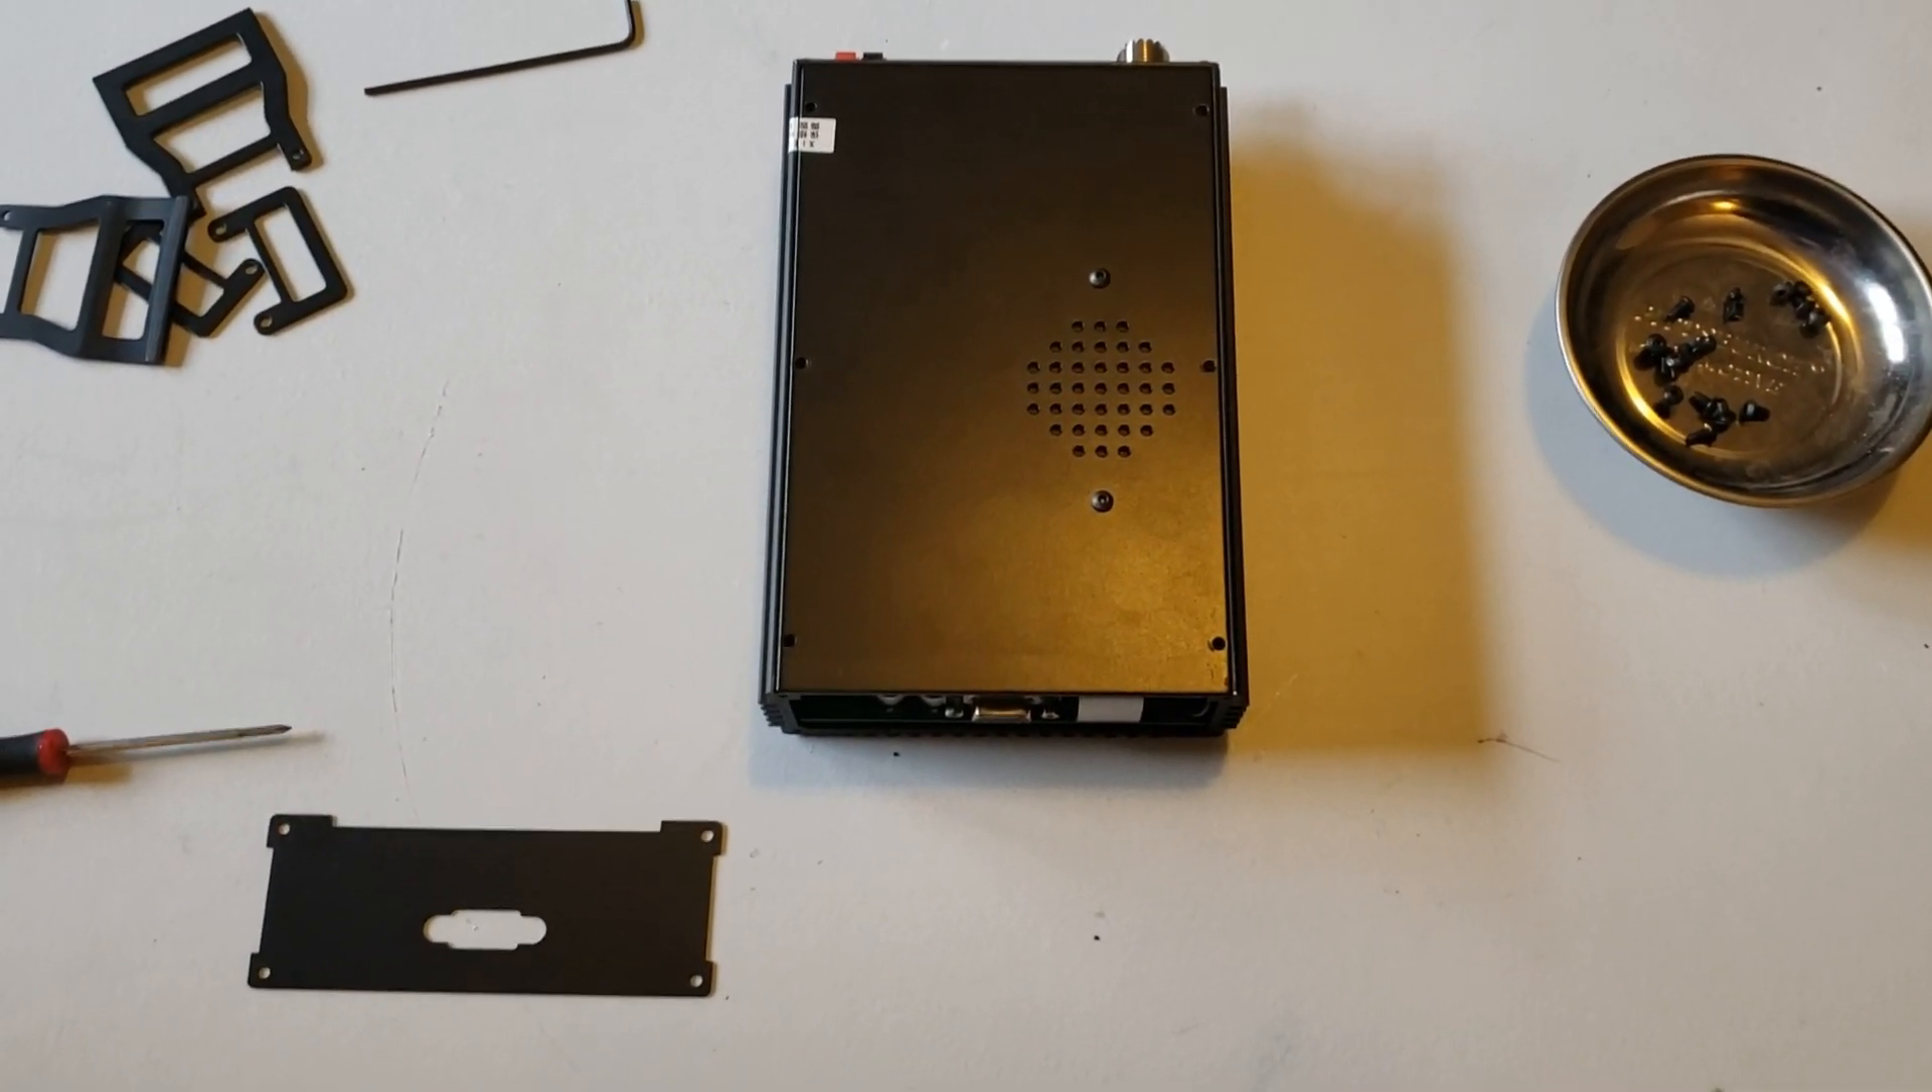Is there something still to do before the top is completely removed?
Yes.